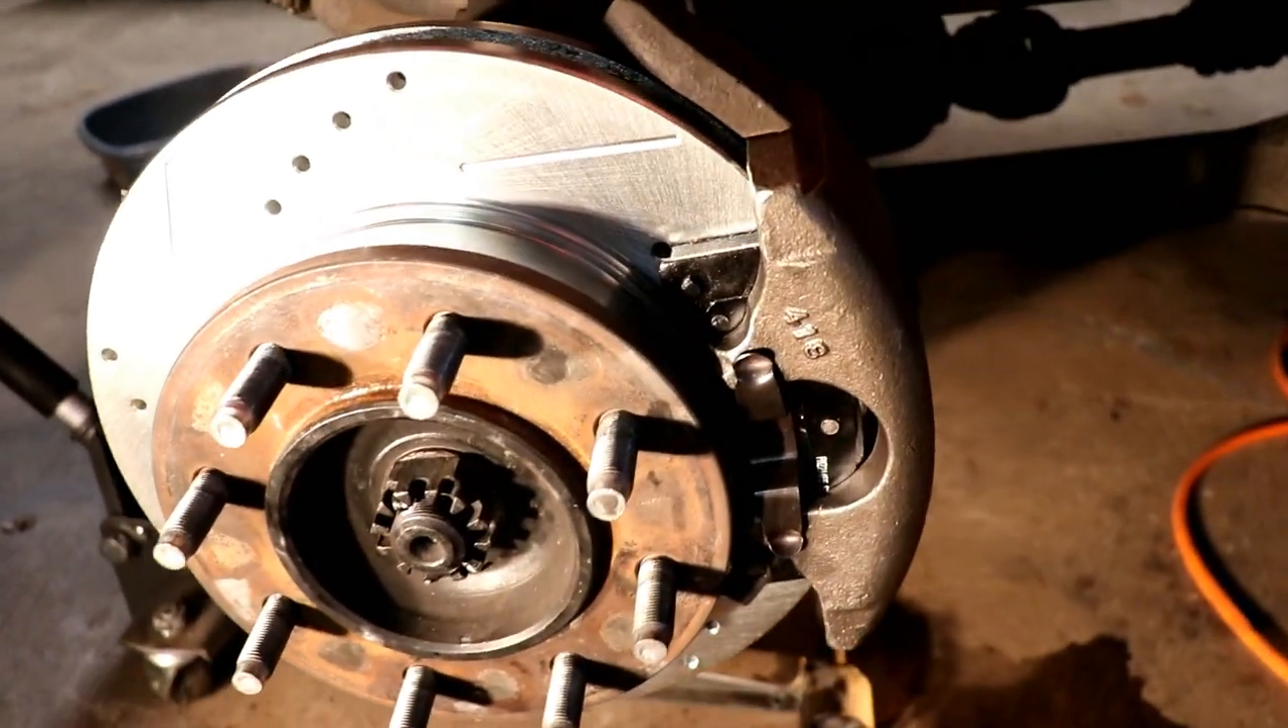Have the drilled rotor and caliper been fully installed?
Yes.